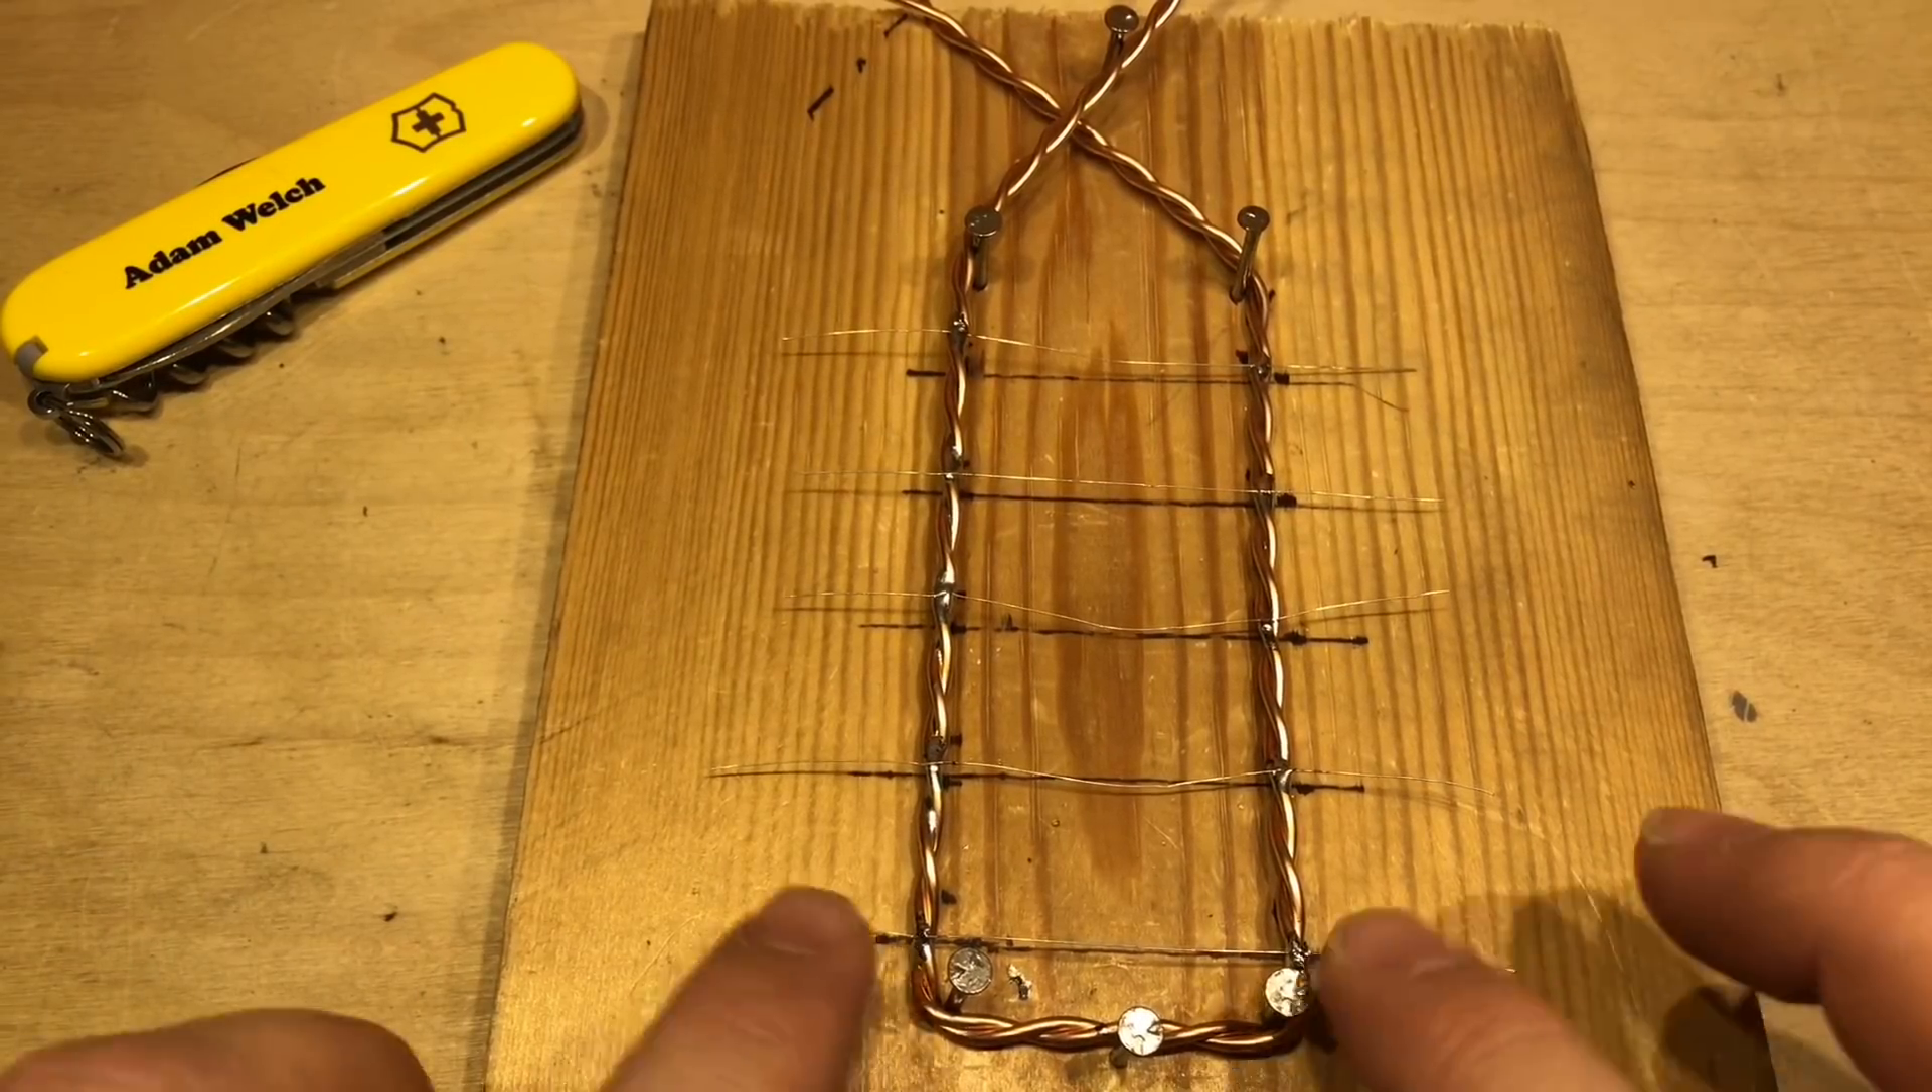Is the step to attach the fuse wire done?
Yes.